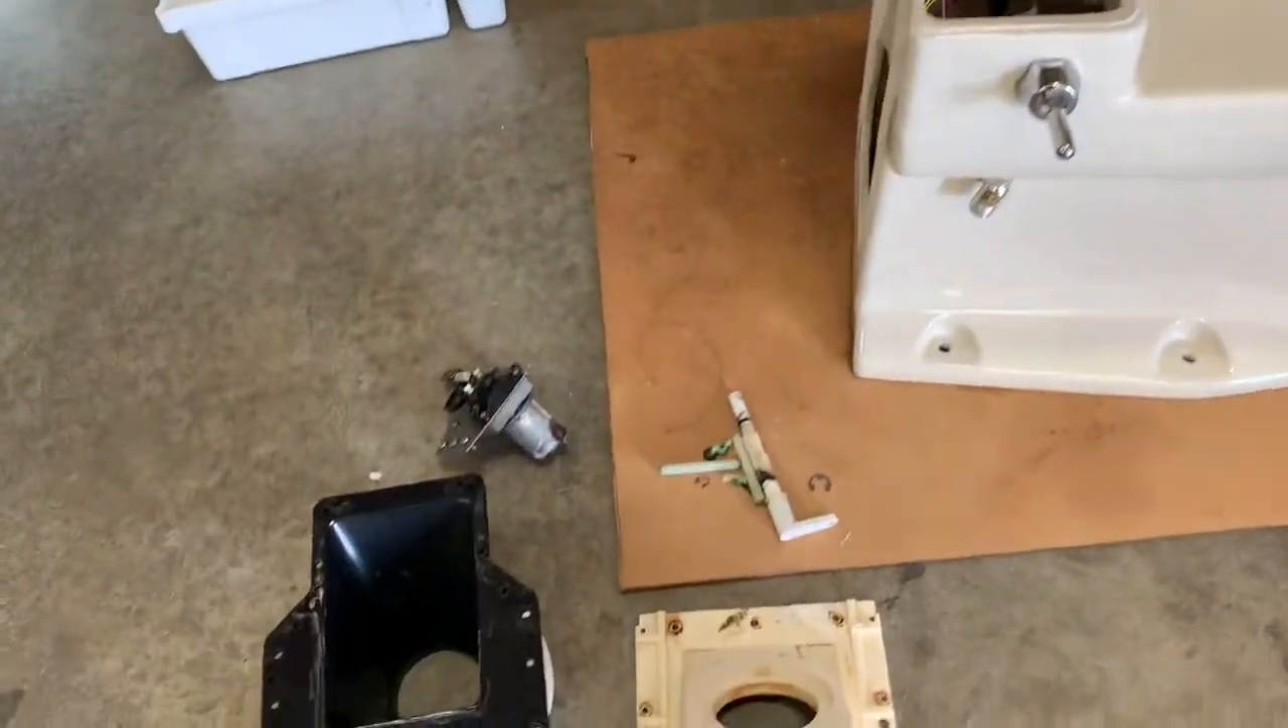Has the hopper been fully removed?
Yes.